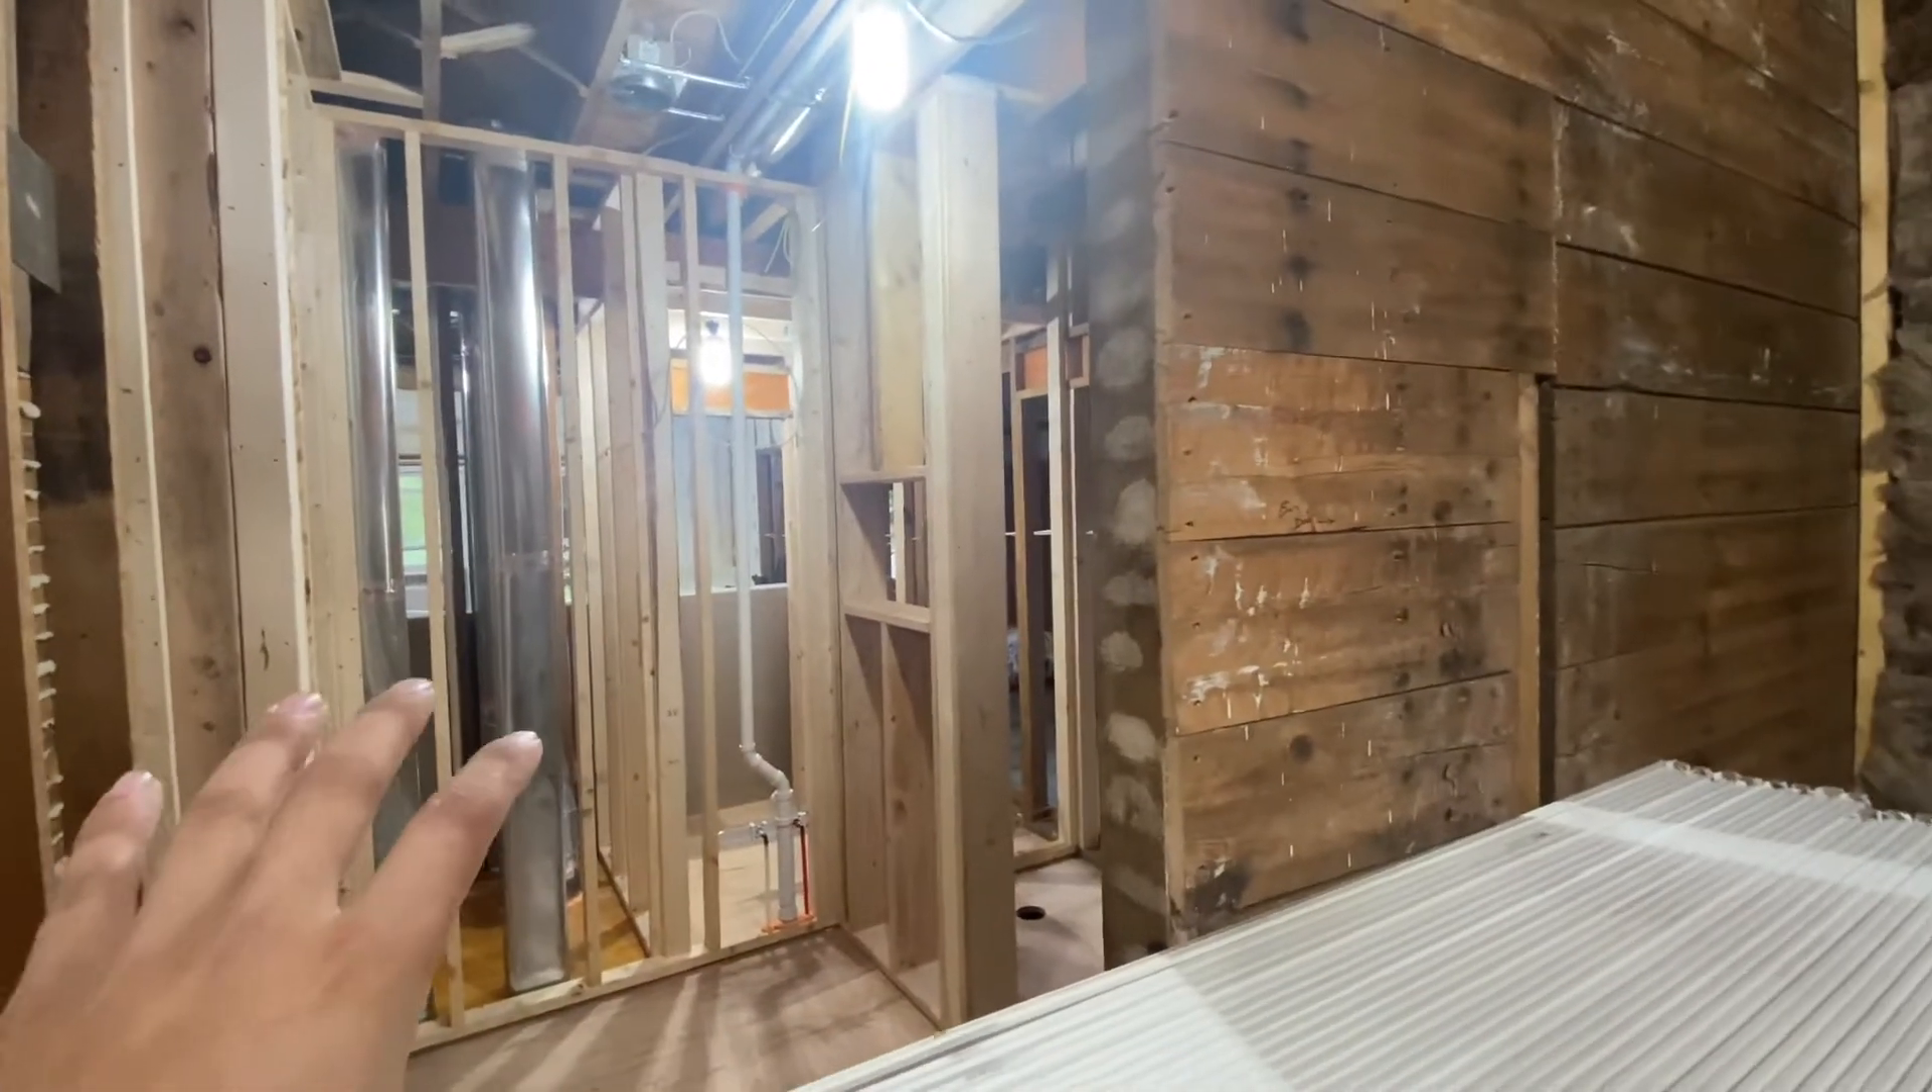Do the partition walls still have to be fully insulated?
Yes.